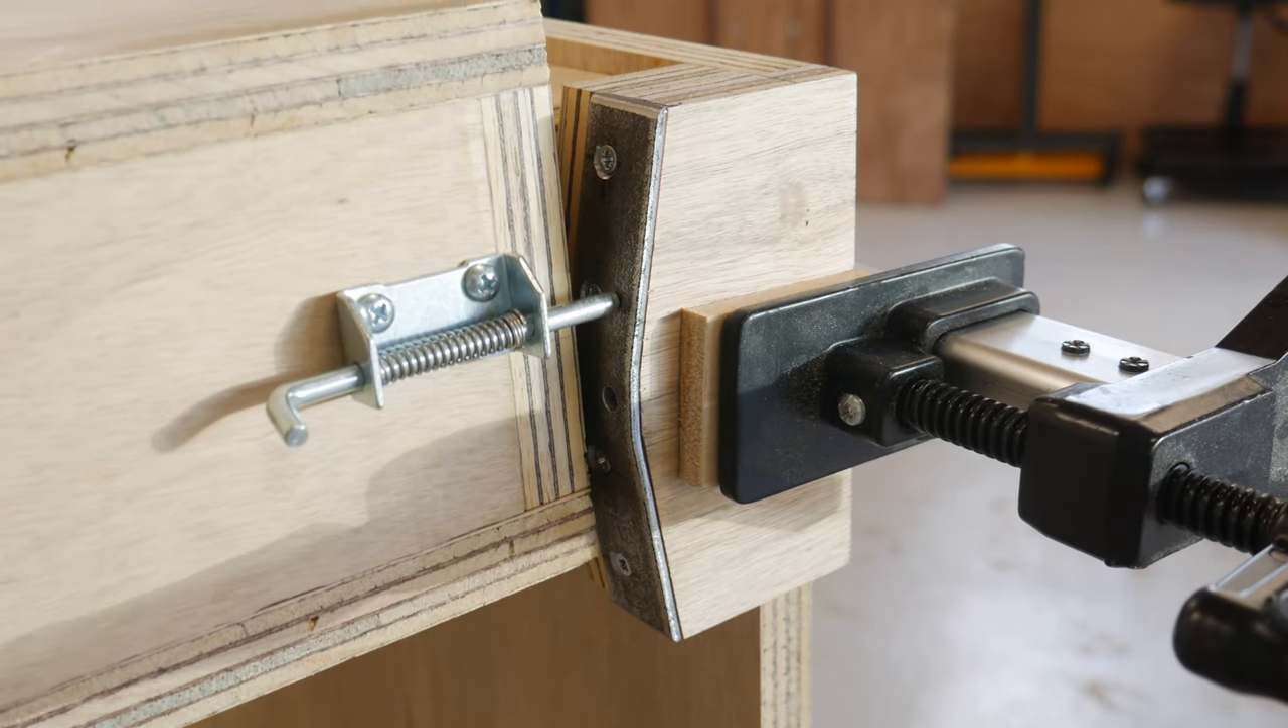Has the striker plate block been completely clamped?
Yes.